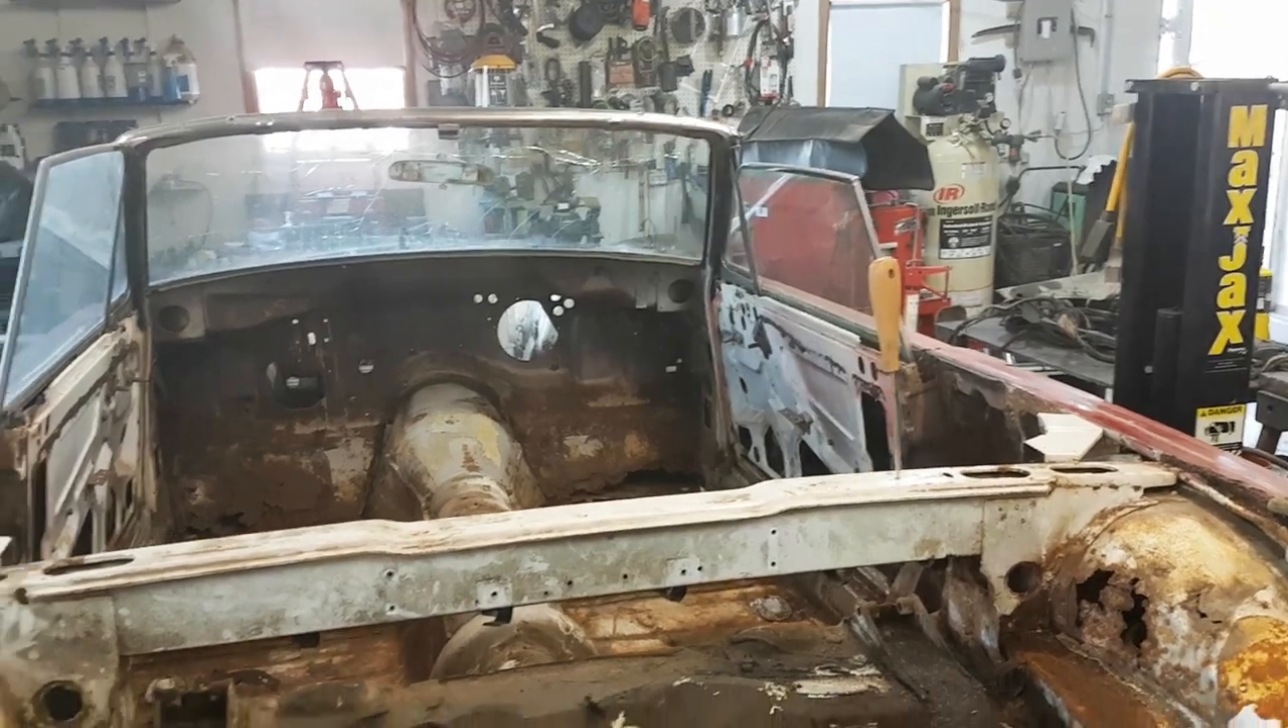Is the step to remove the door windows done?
No.